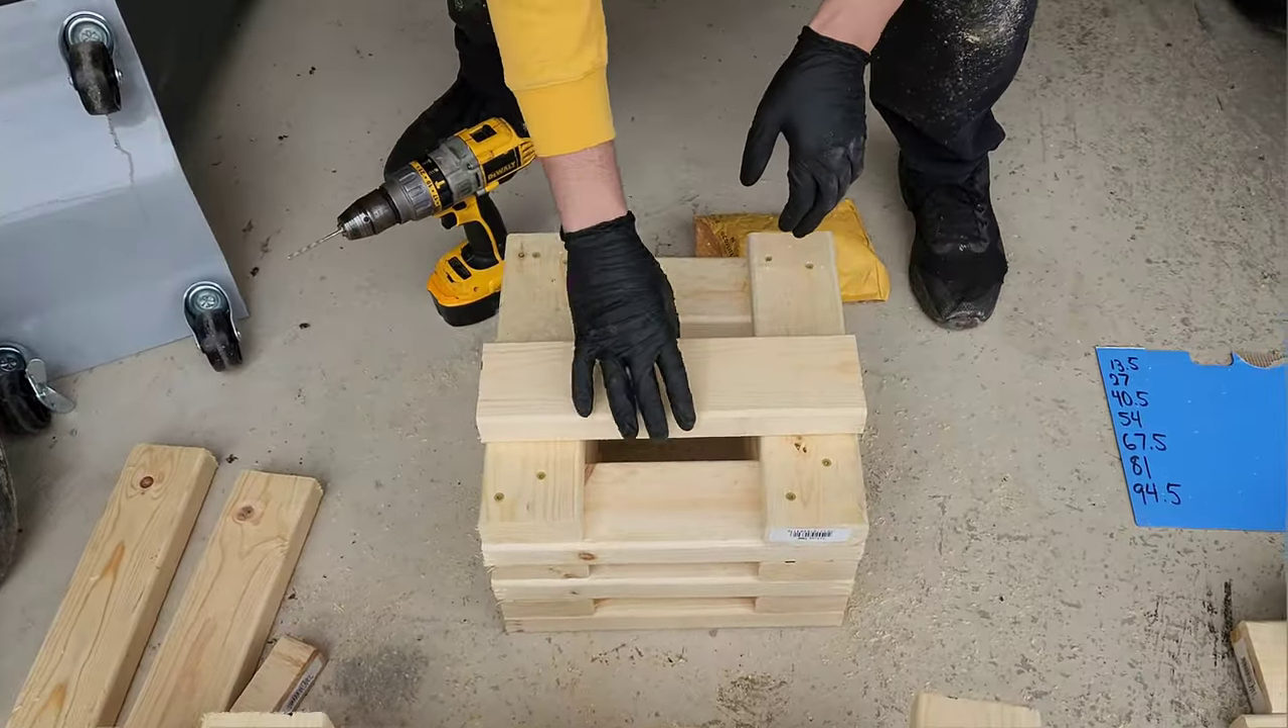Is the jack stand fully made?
No.